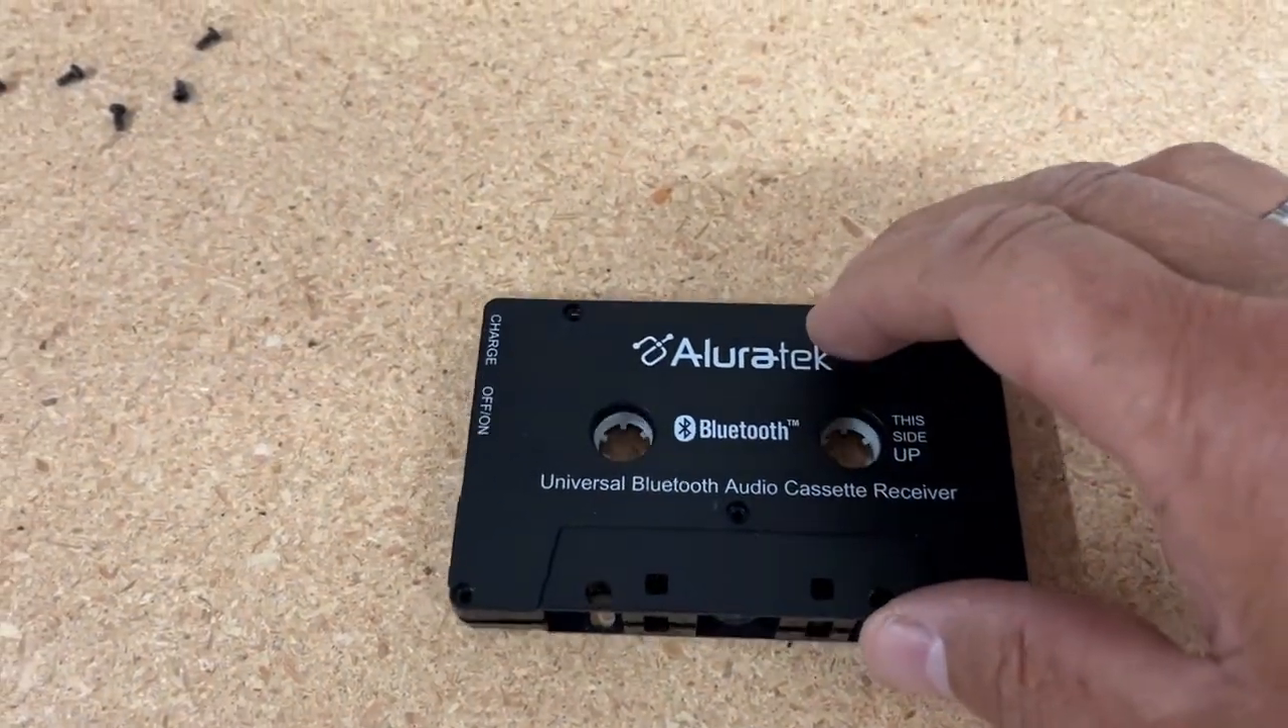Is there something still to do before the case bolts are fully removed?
No.